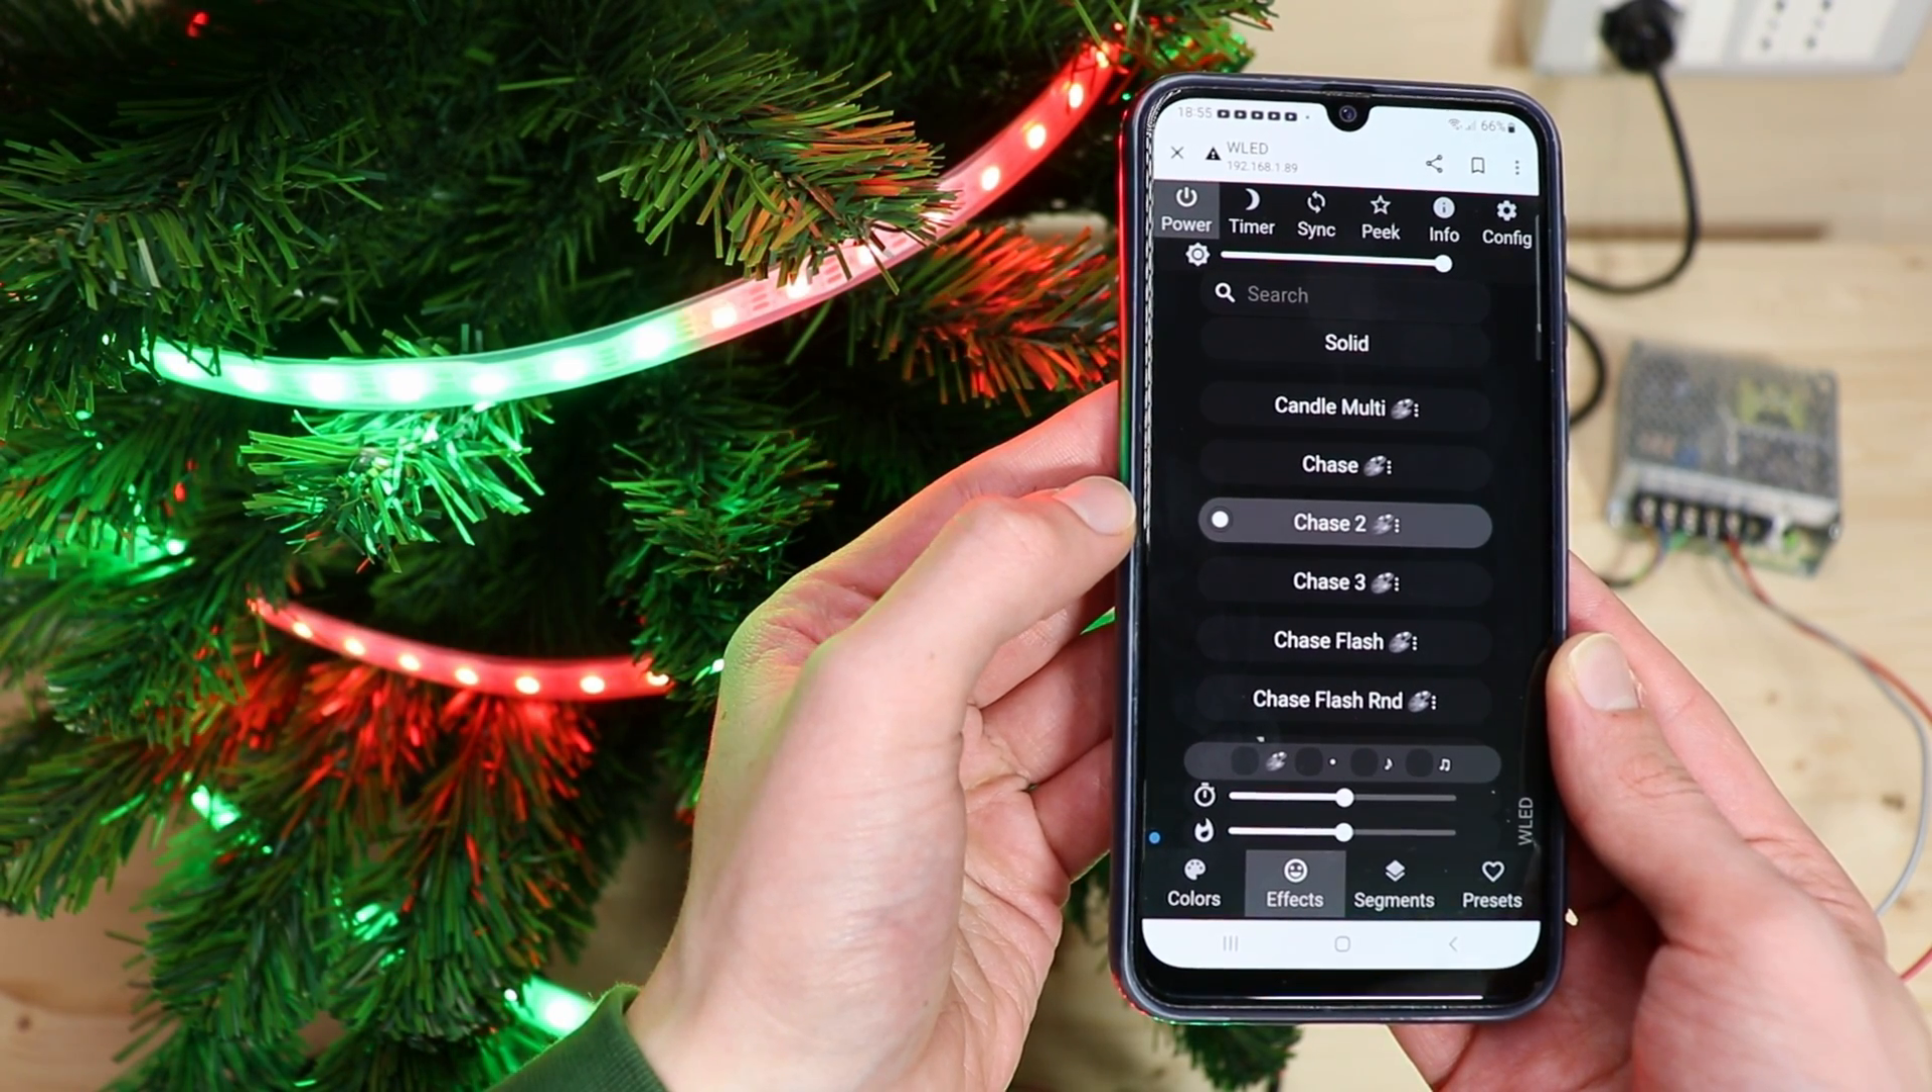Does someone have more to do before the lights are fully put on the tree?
No.